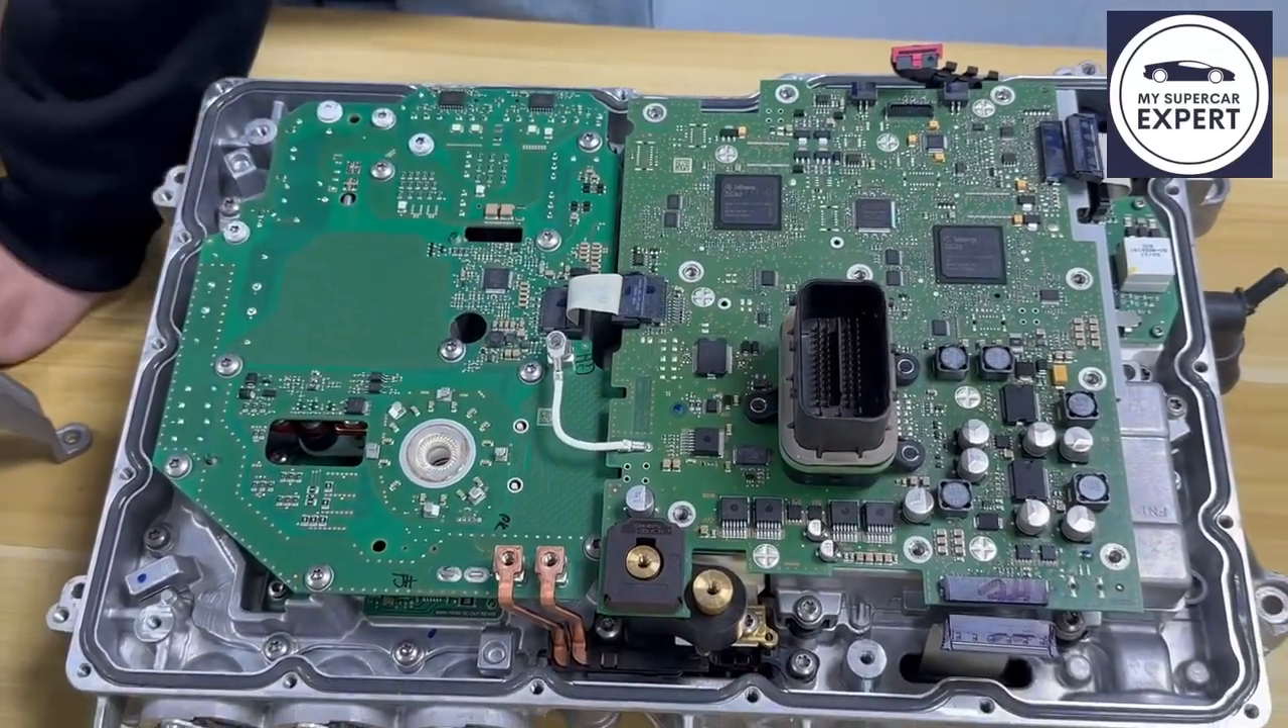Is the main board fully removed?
No.